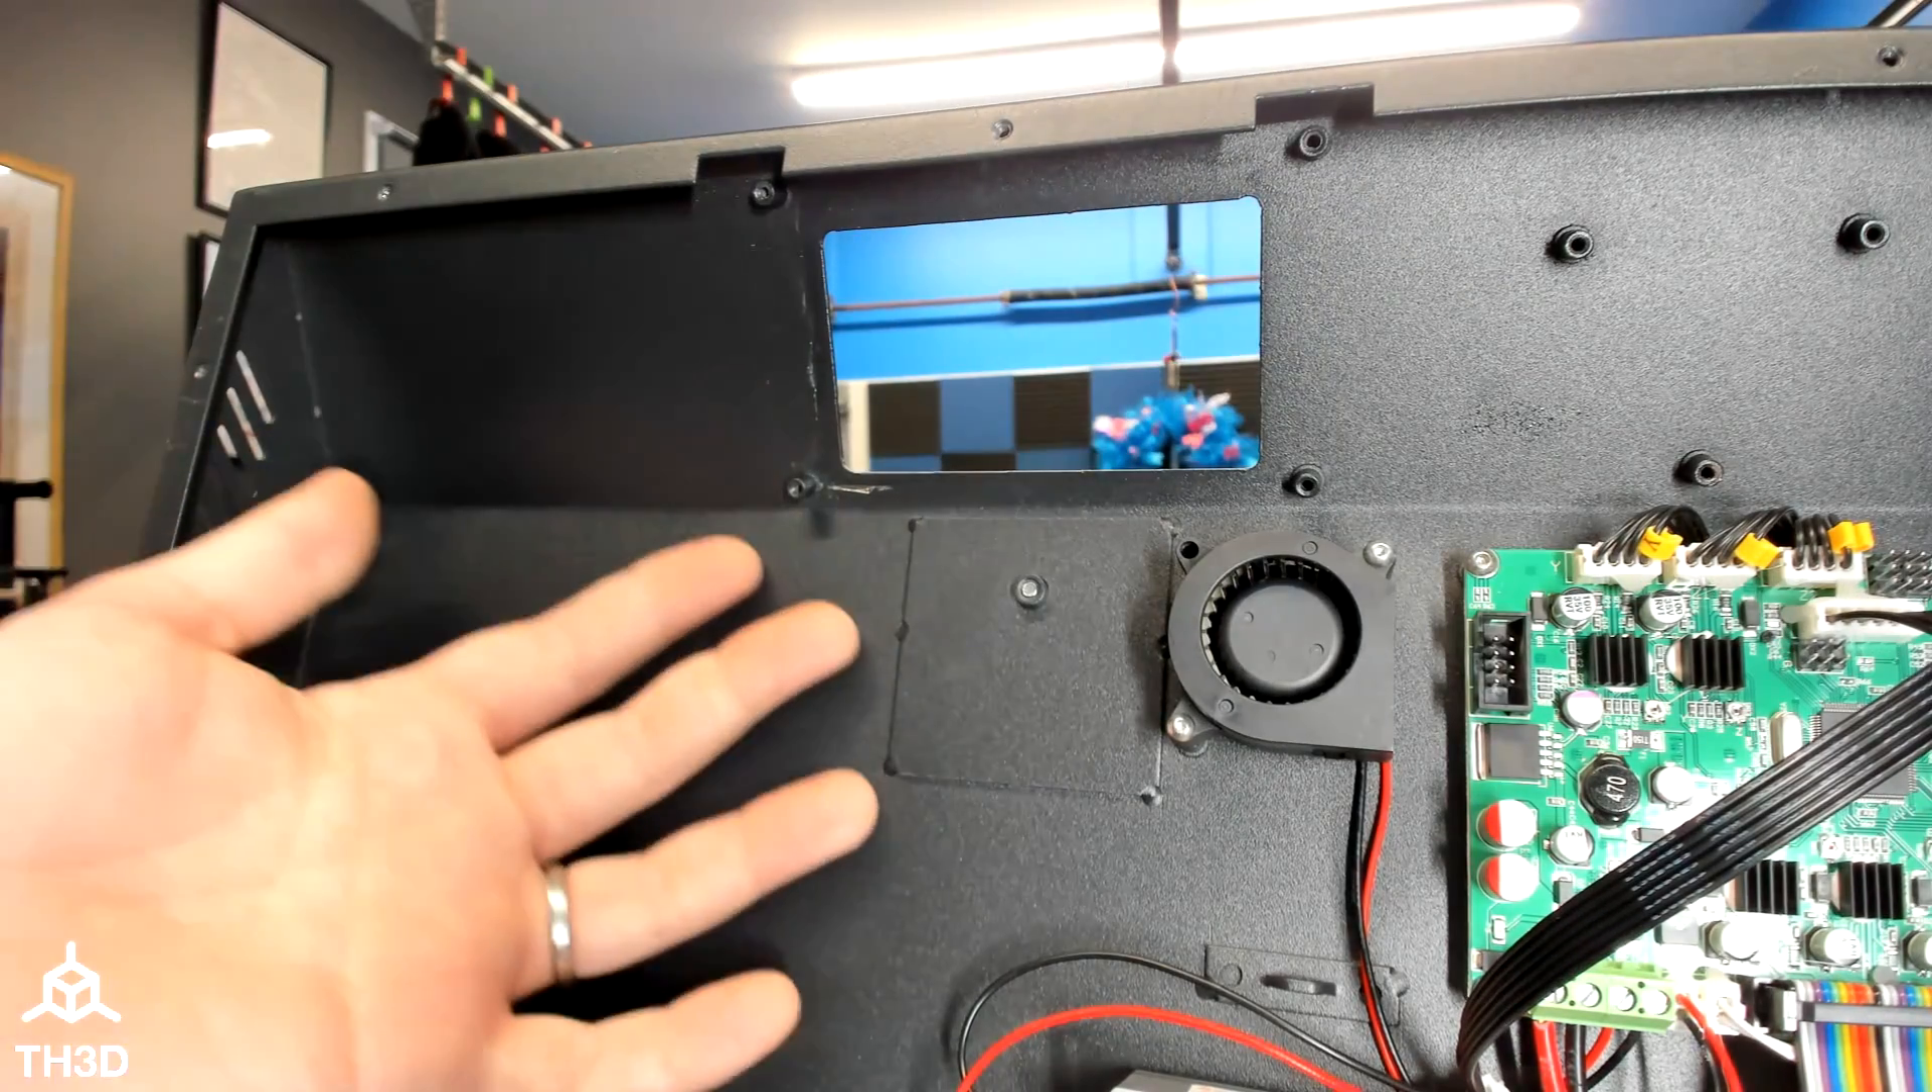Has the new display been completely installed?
No.